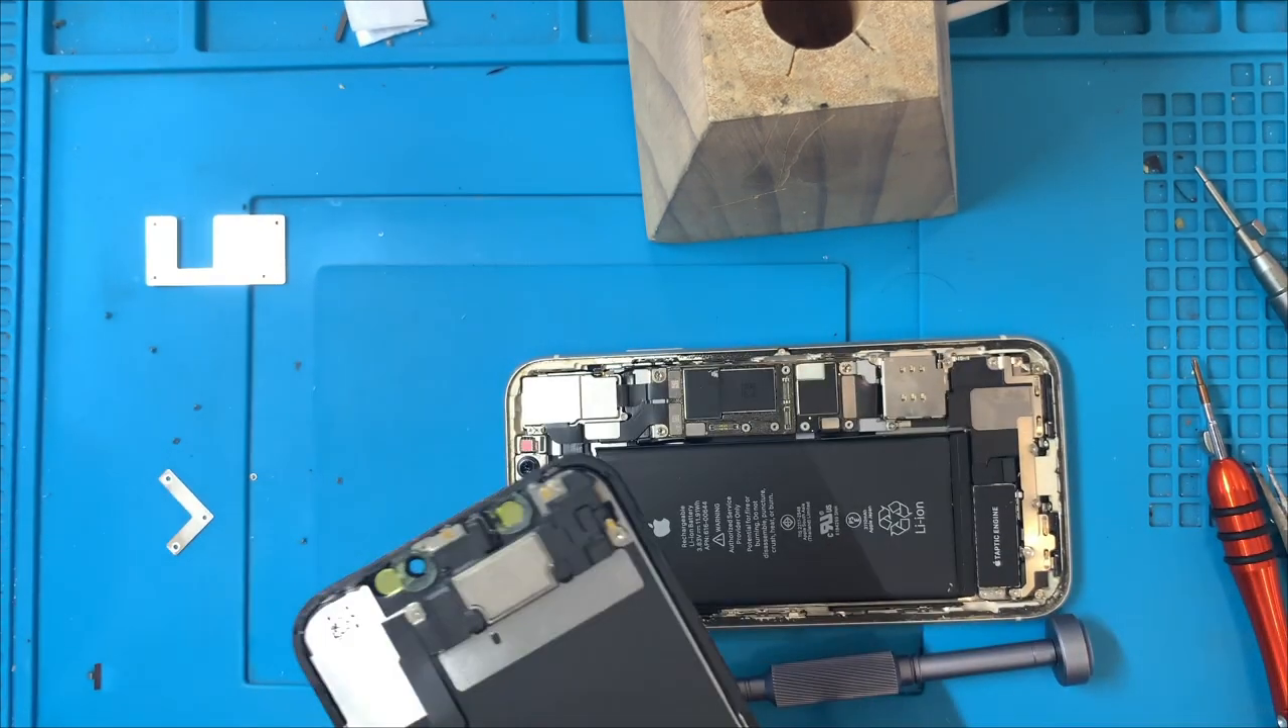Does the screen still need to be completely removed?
No.